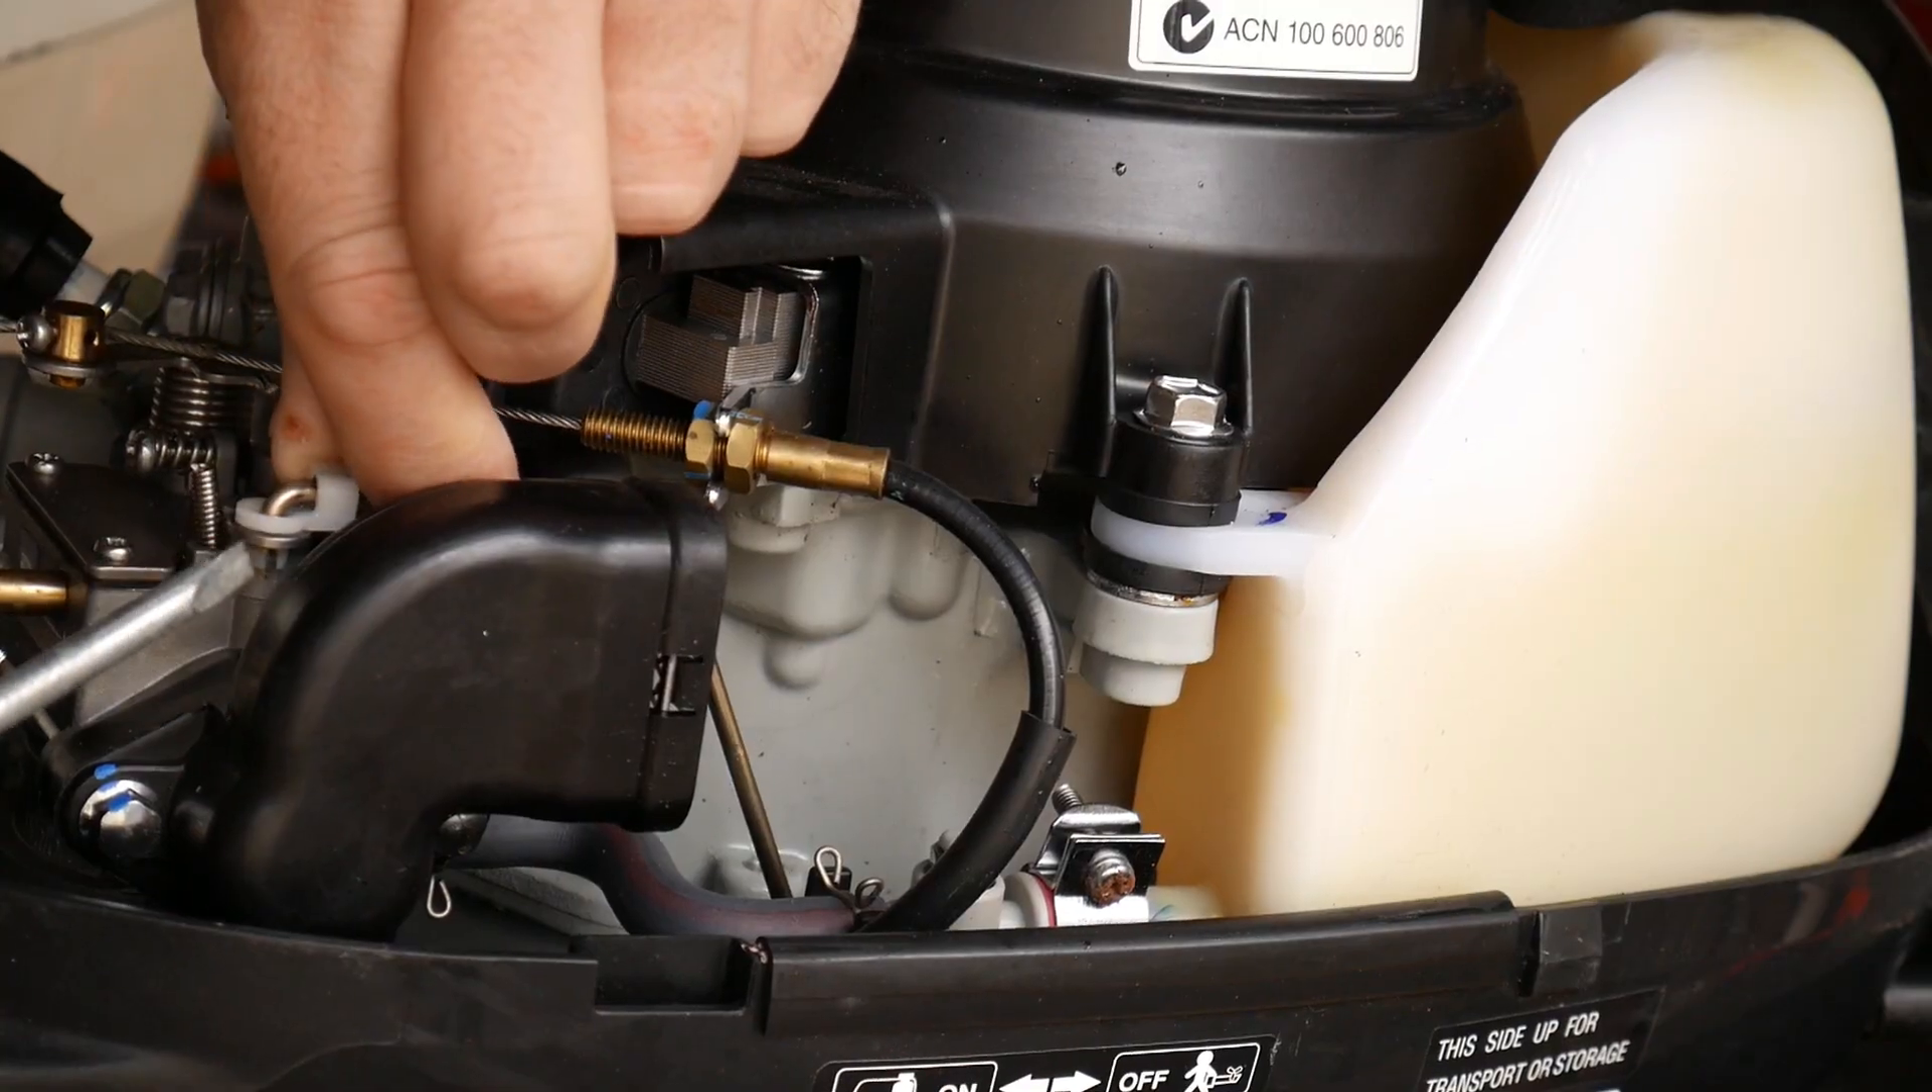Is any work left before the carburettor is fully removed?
Yes.